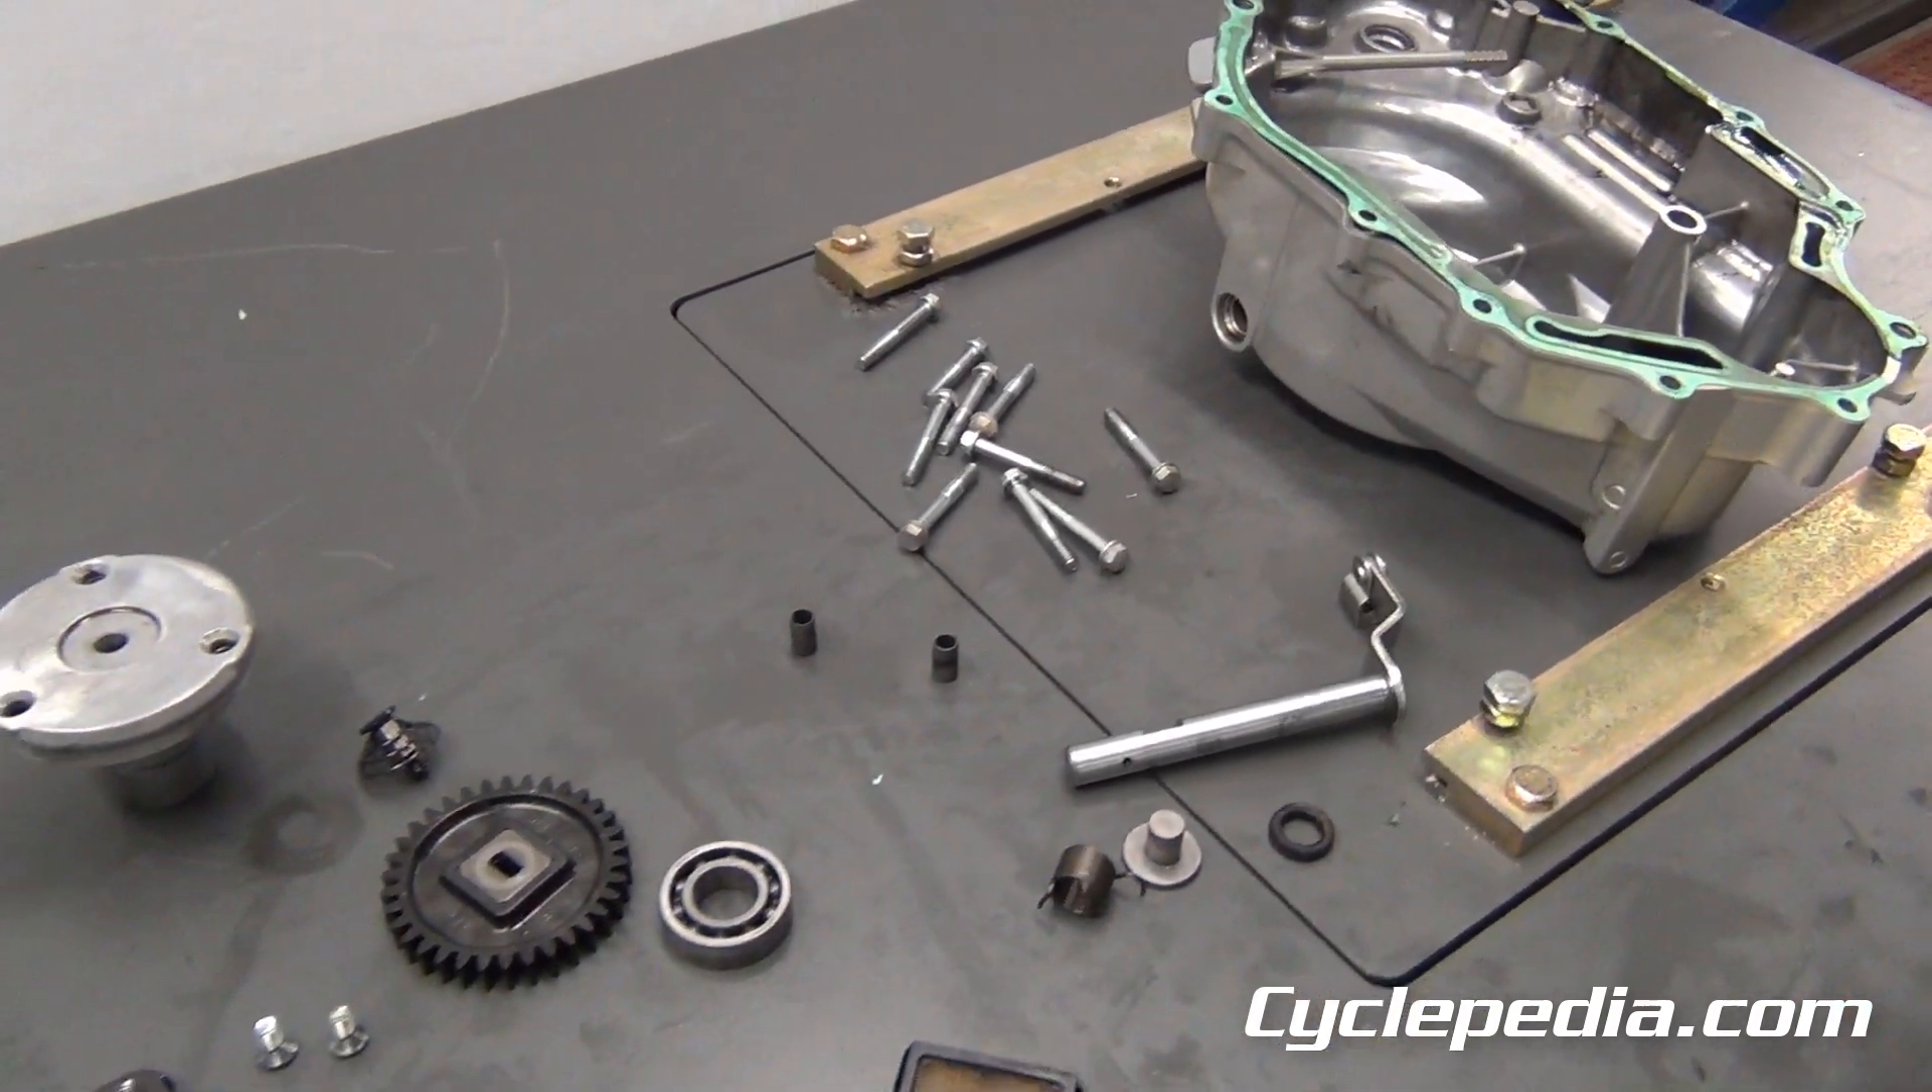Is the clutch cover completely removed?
Yes.